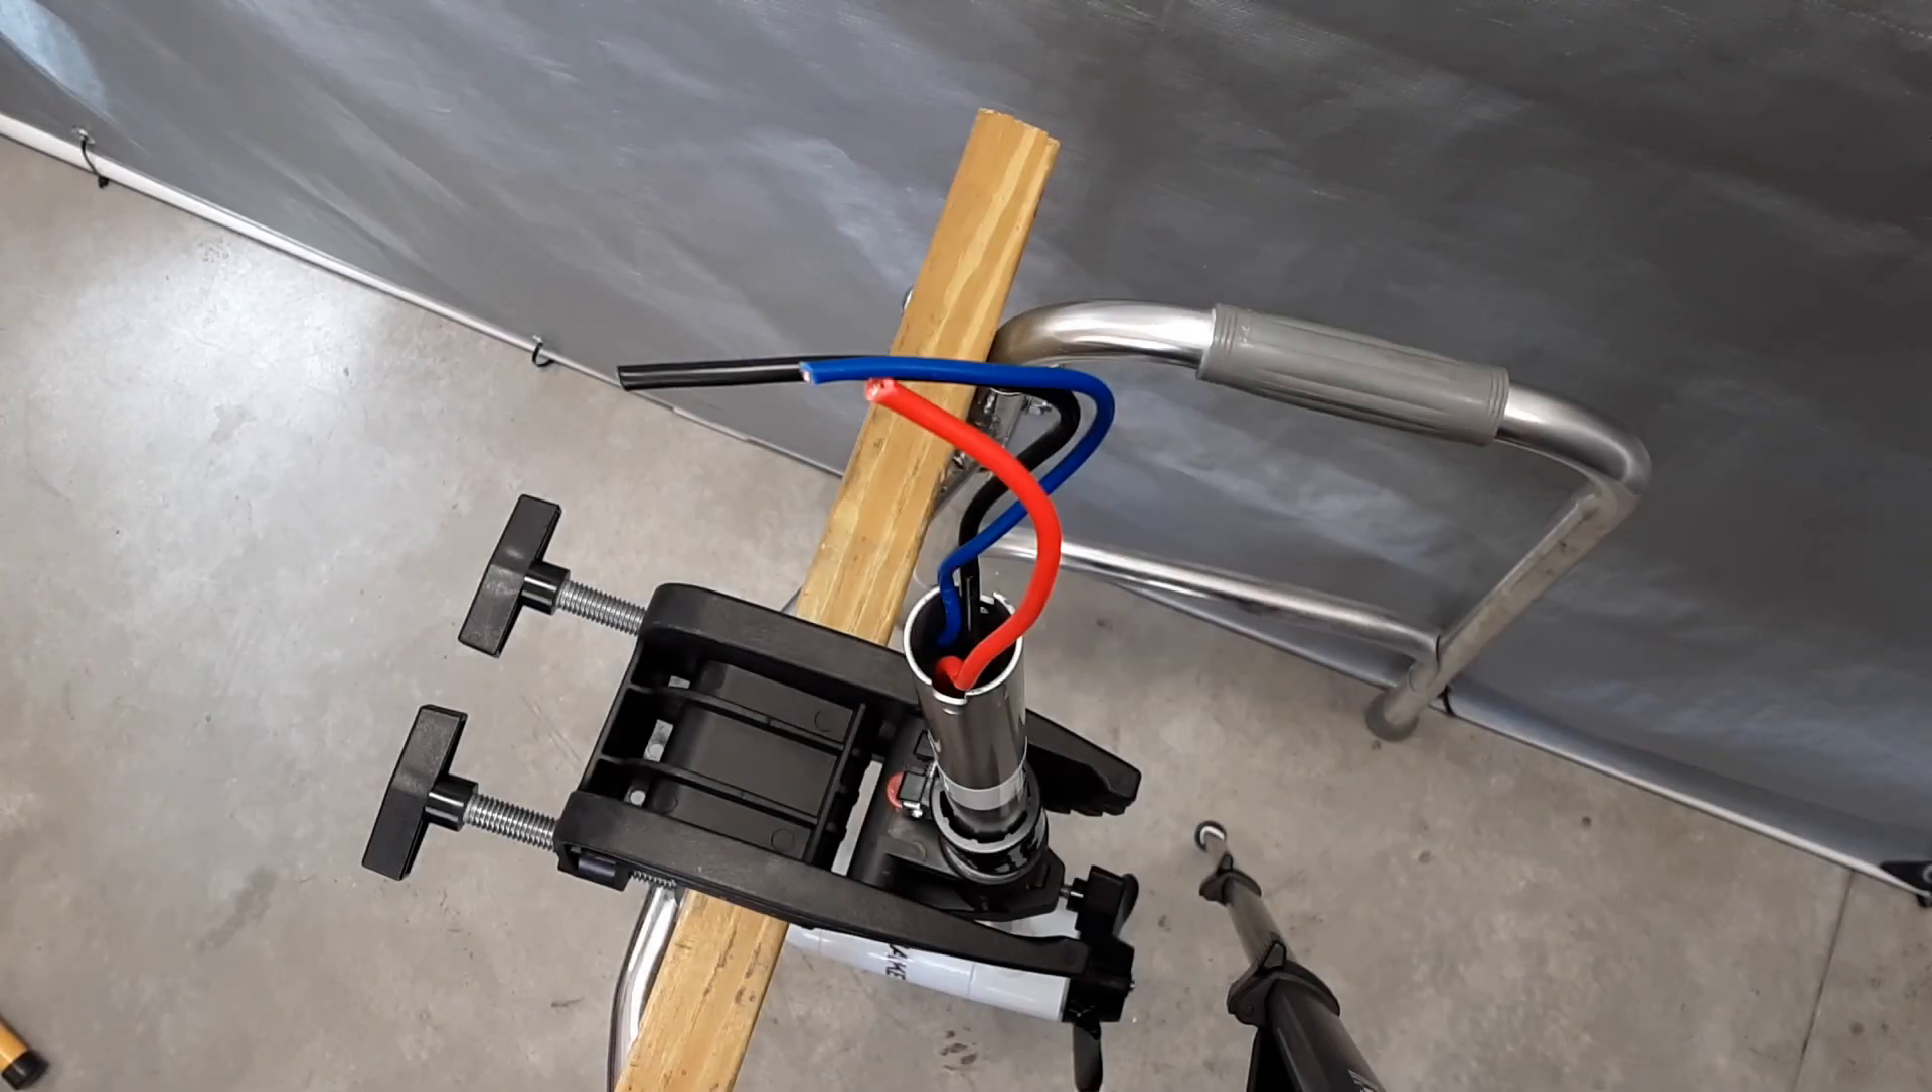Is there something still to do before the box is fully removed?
No.